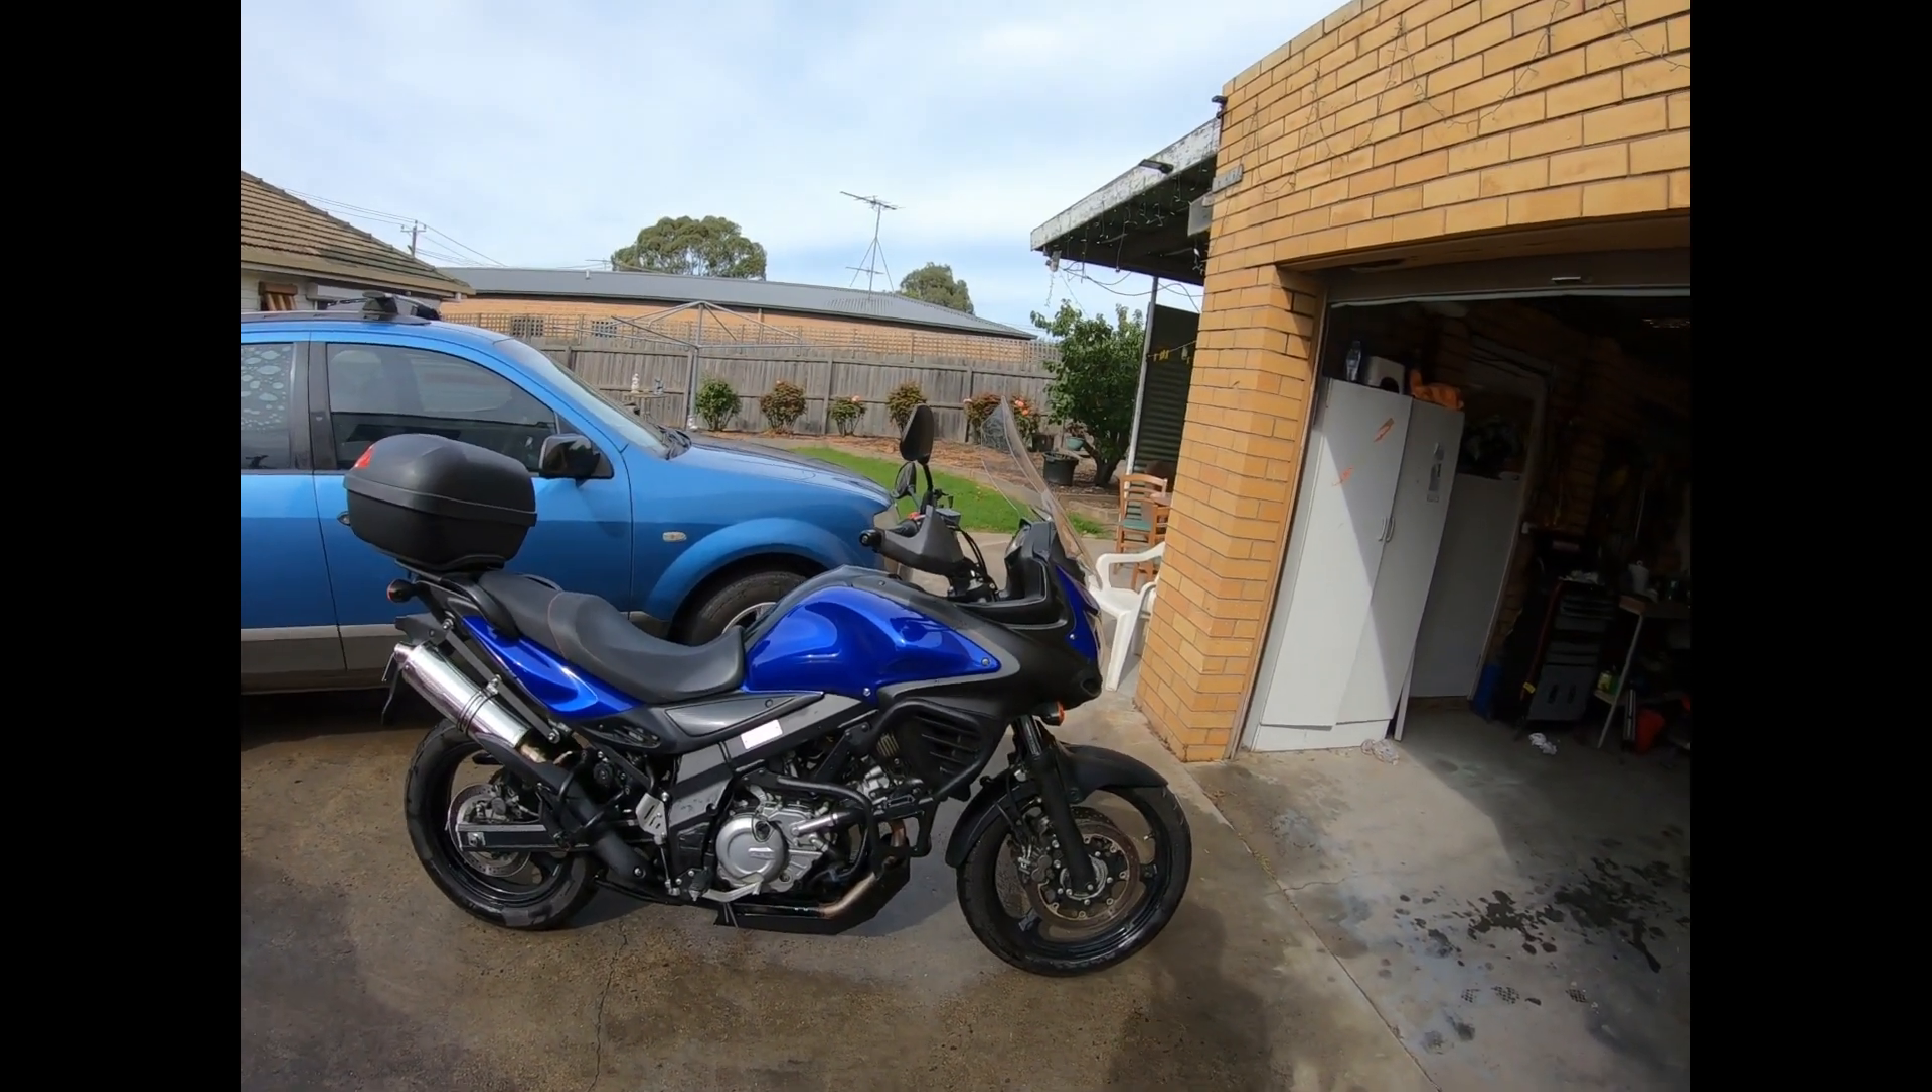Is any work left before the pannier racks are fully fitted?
Yes.